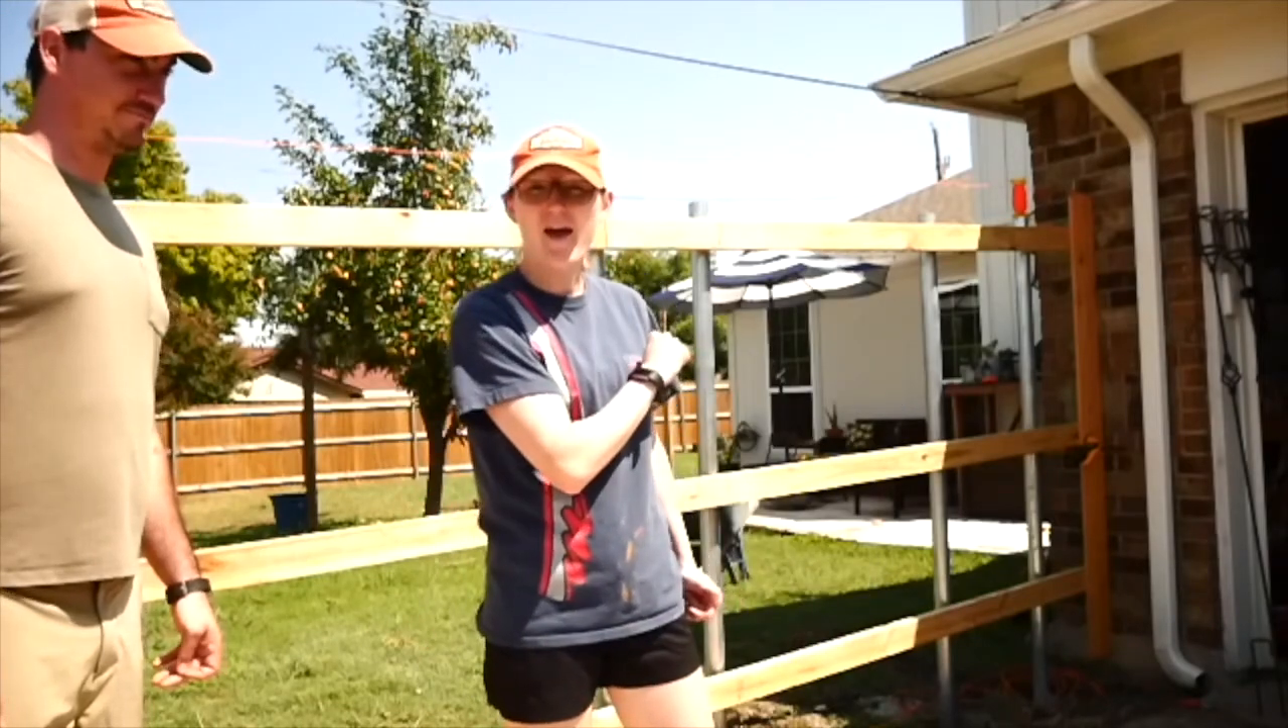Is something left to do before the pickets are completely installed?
Yes.